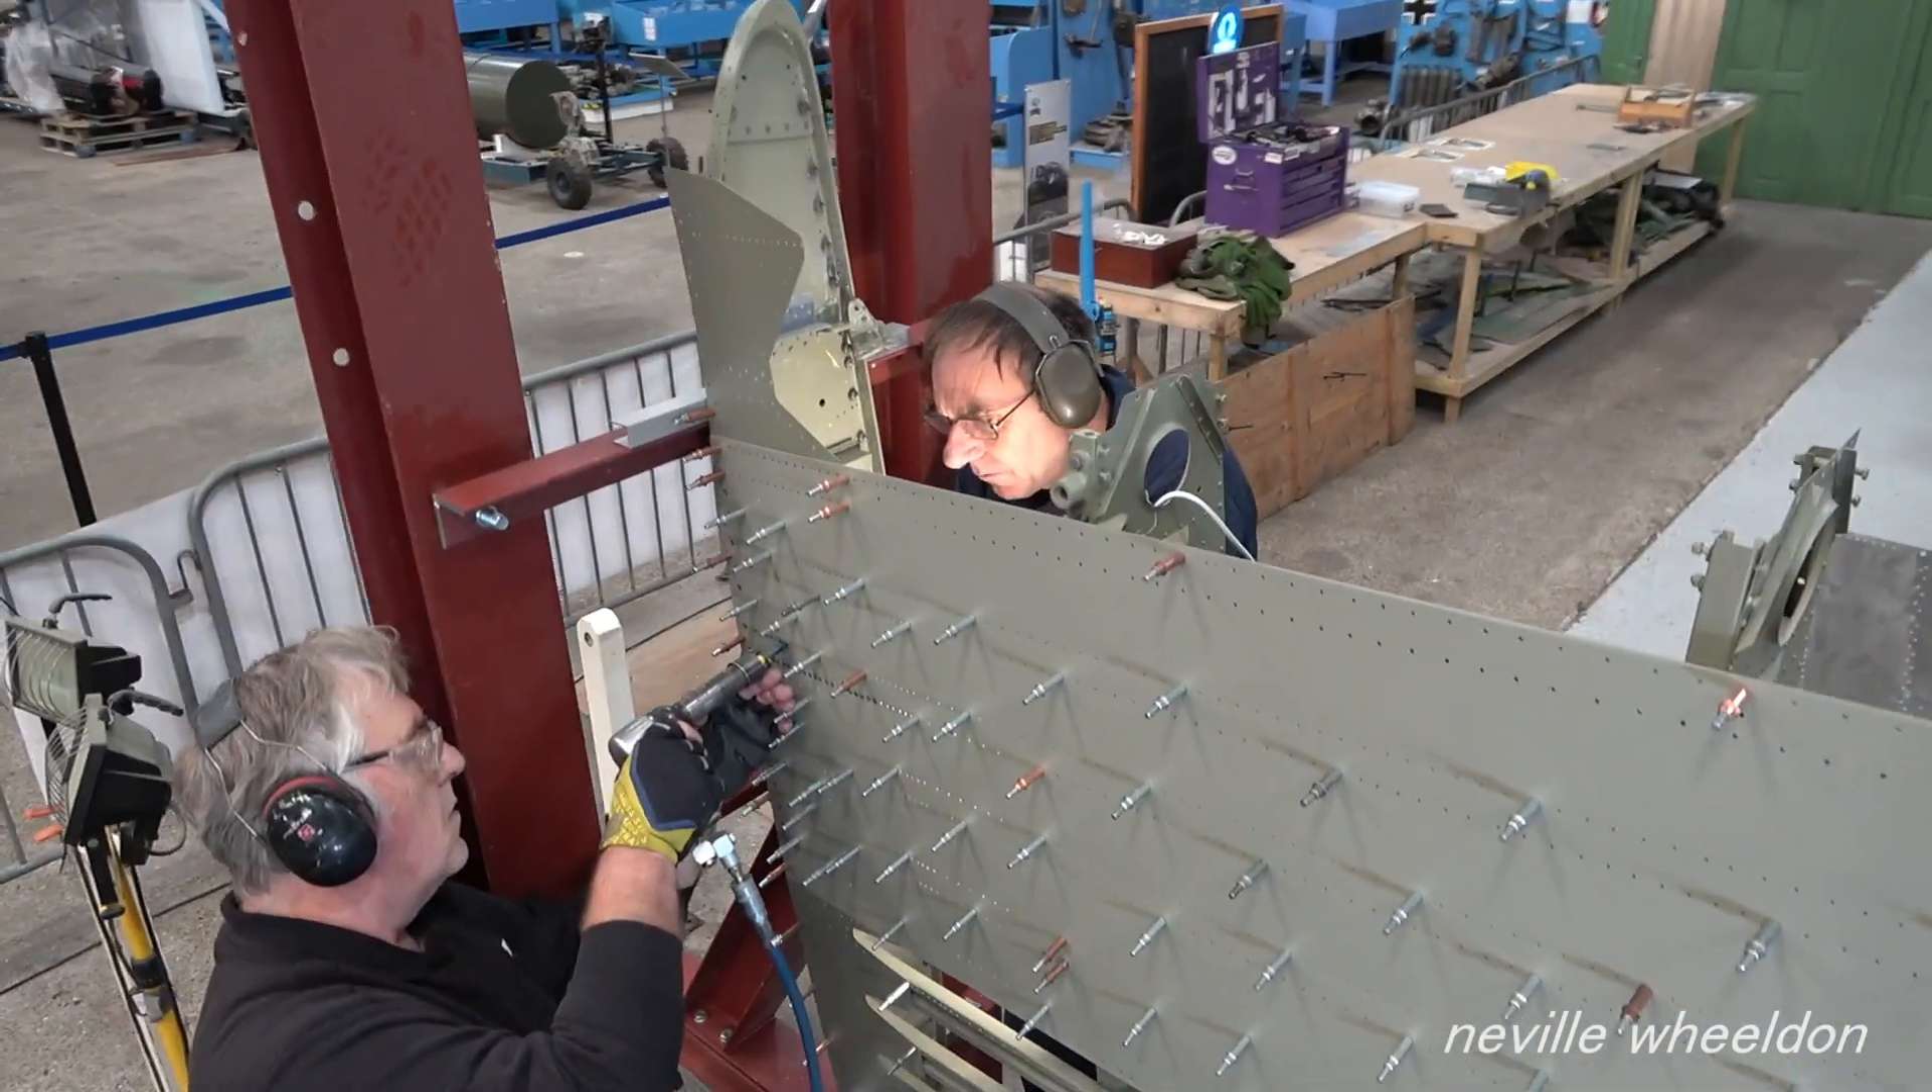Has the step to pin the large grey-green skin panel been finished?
Yes.